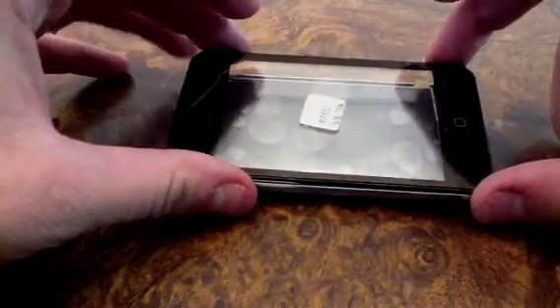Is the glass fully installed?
No.